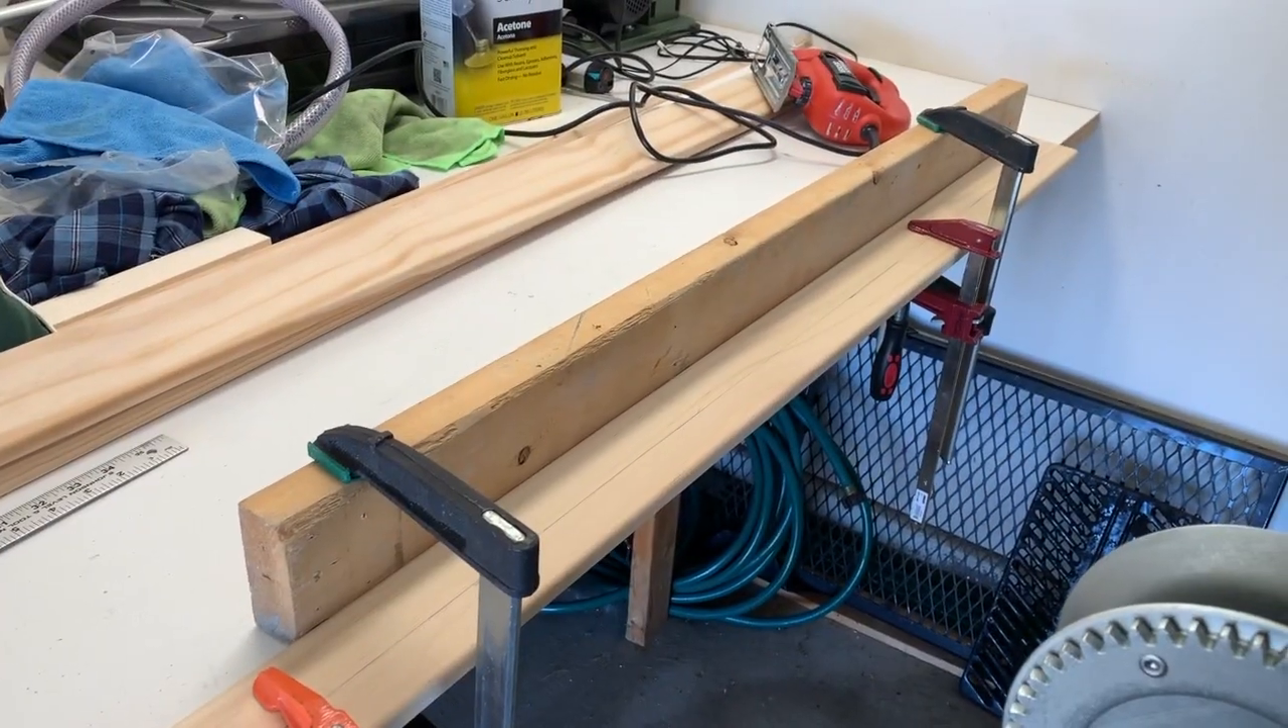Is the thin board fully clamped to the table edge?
Yes.